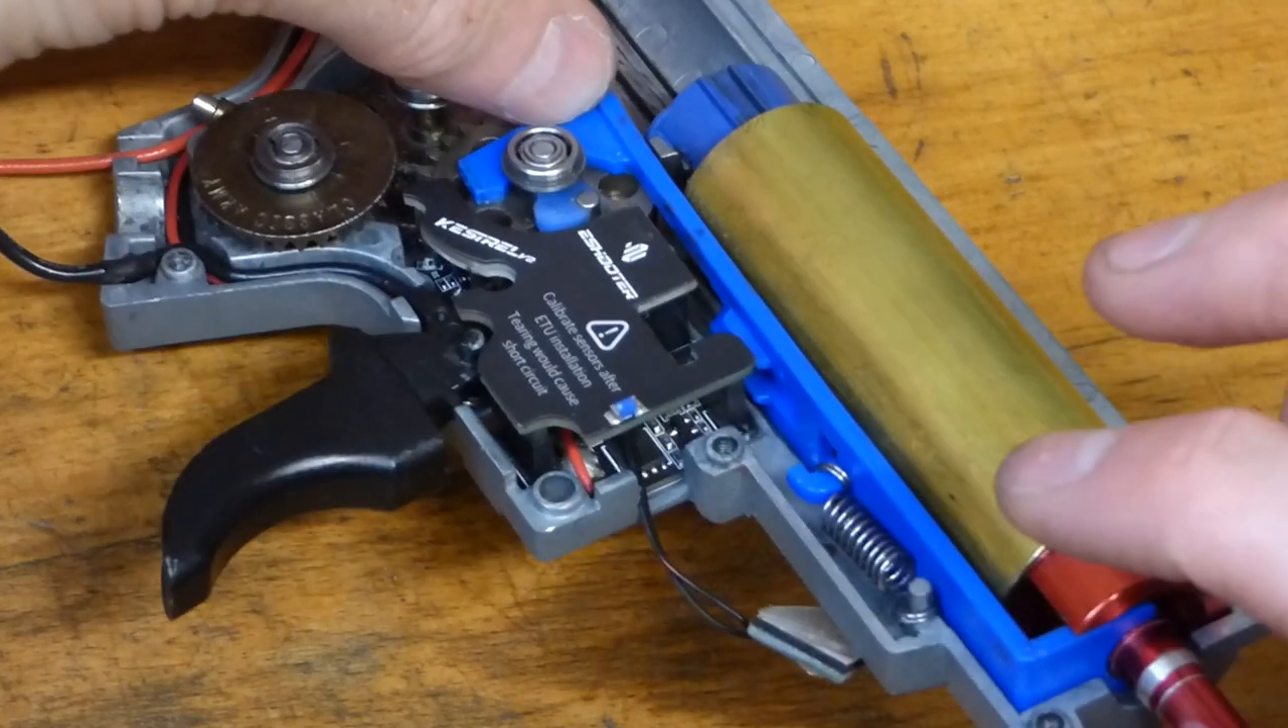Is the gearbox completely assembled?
No.